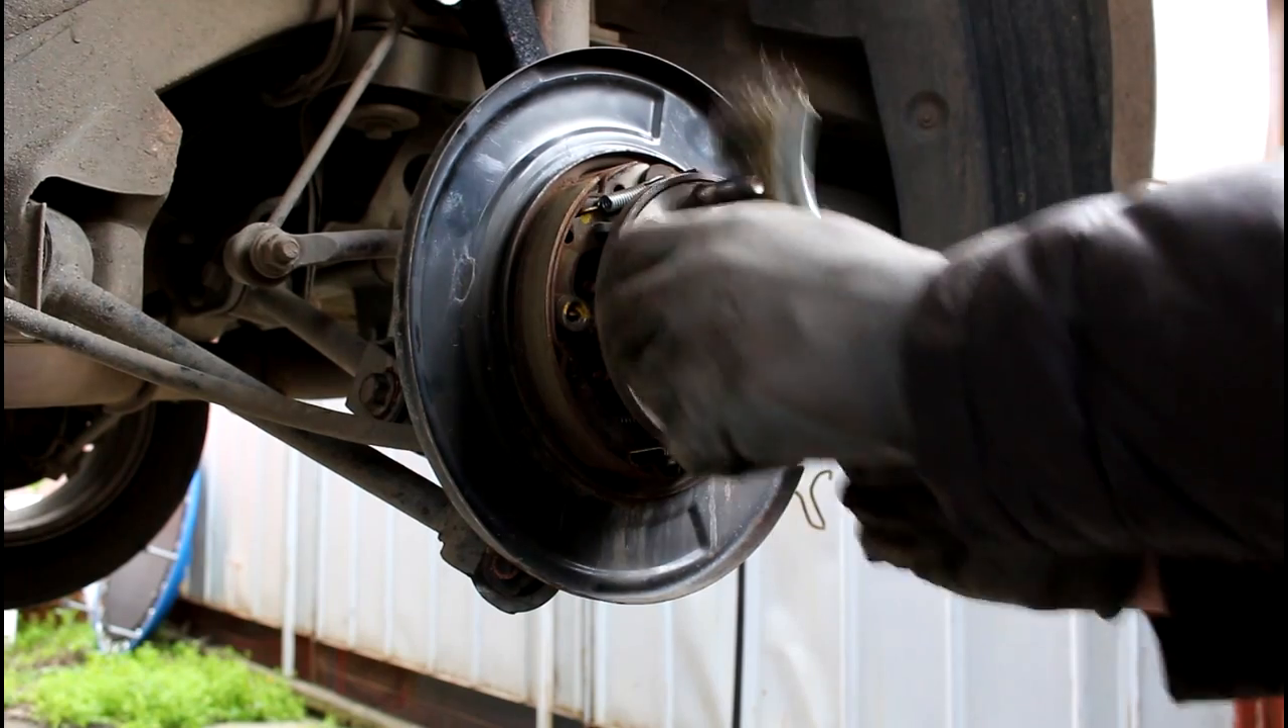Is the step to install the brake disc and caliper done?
No.